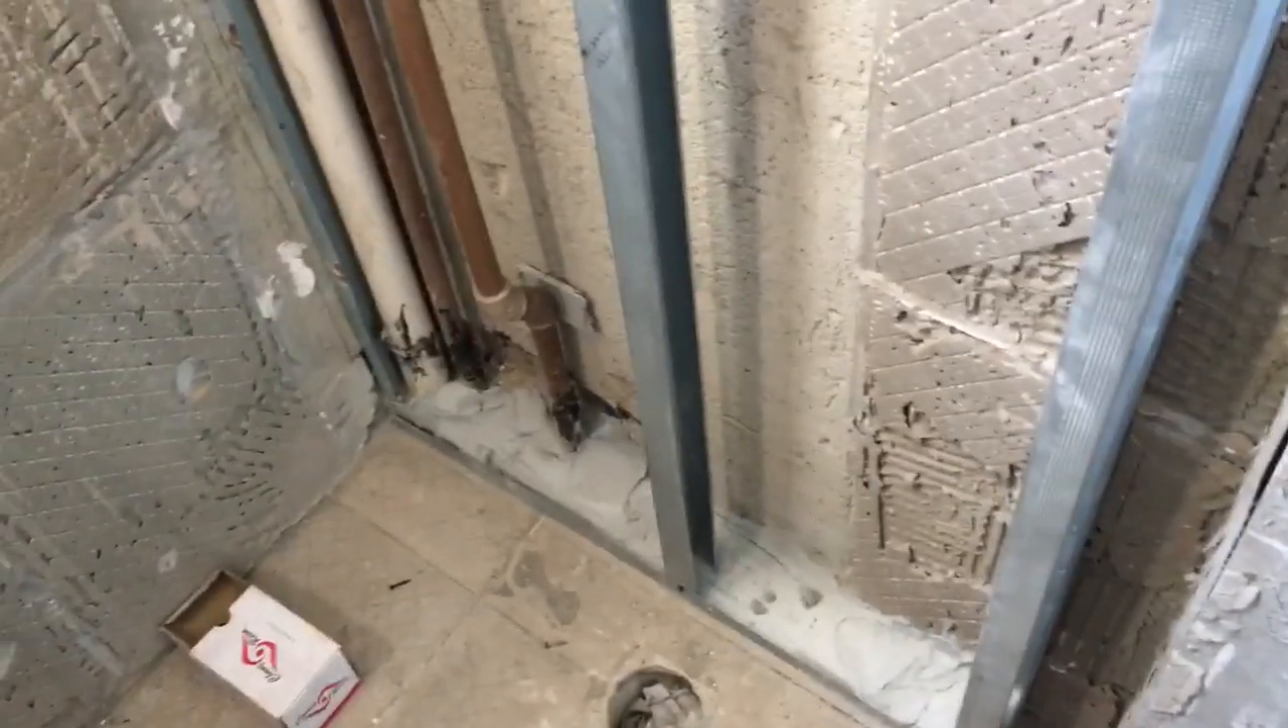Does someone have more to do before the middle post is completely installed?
No.